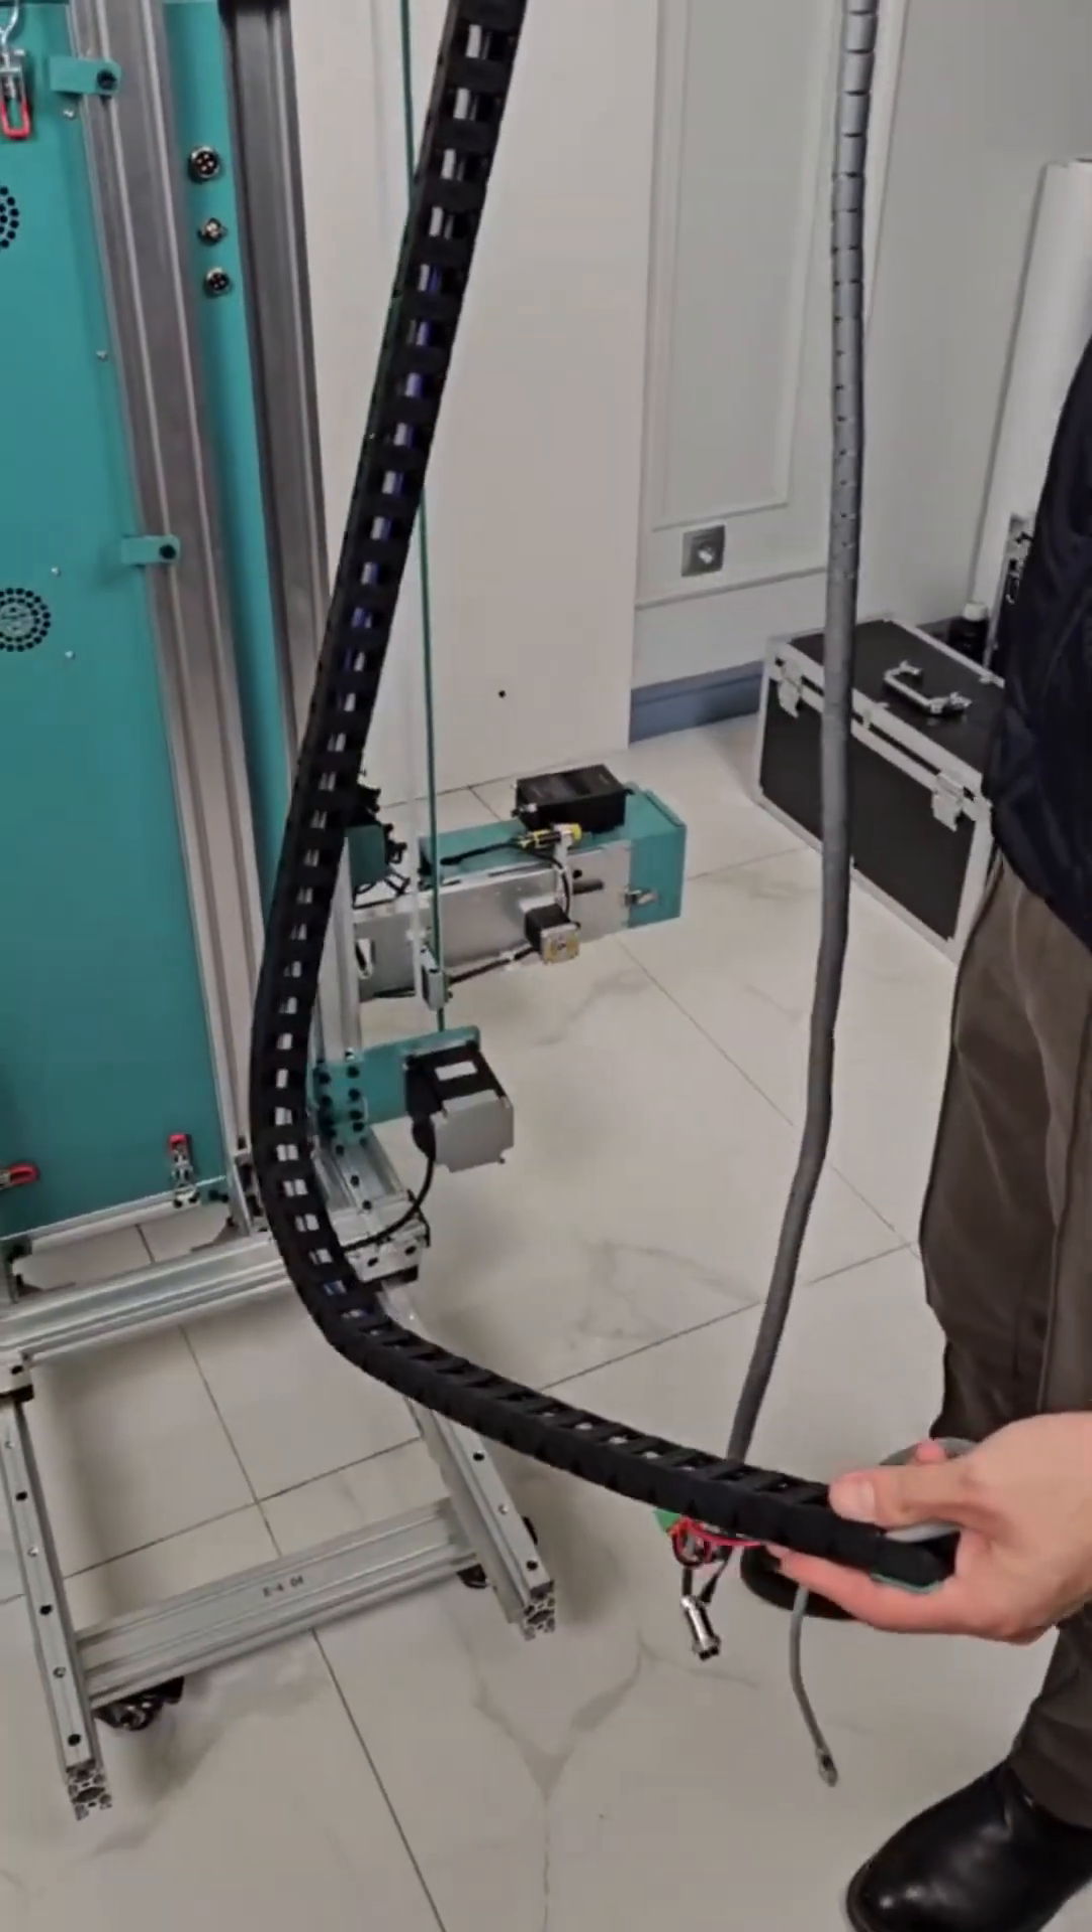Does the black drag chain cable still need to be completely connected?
Yes.